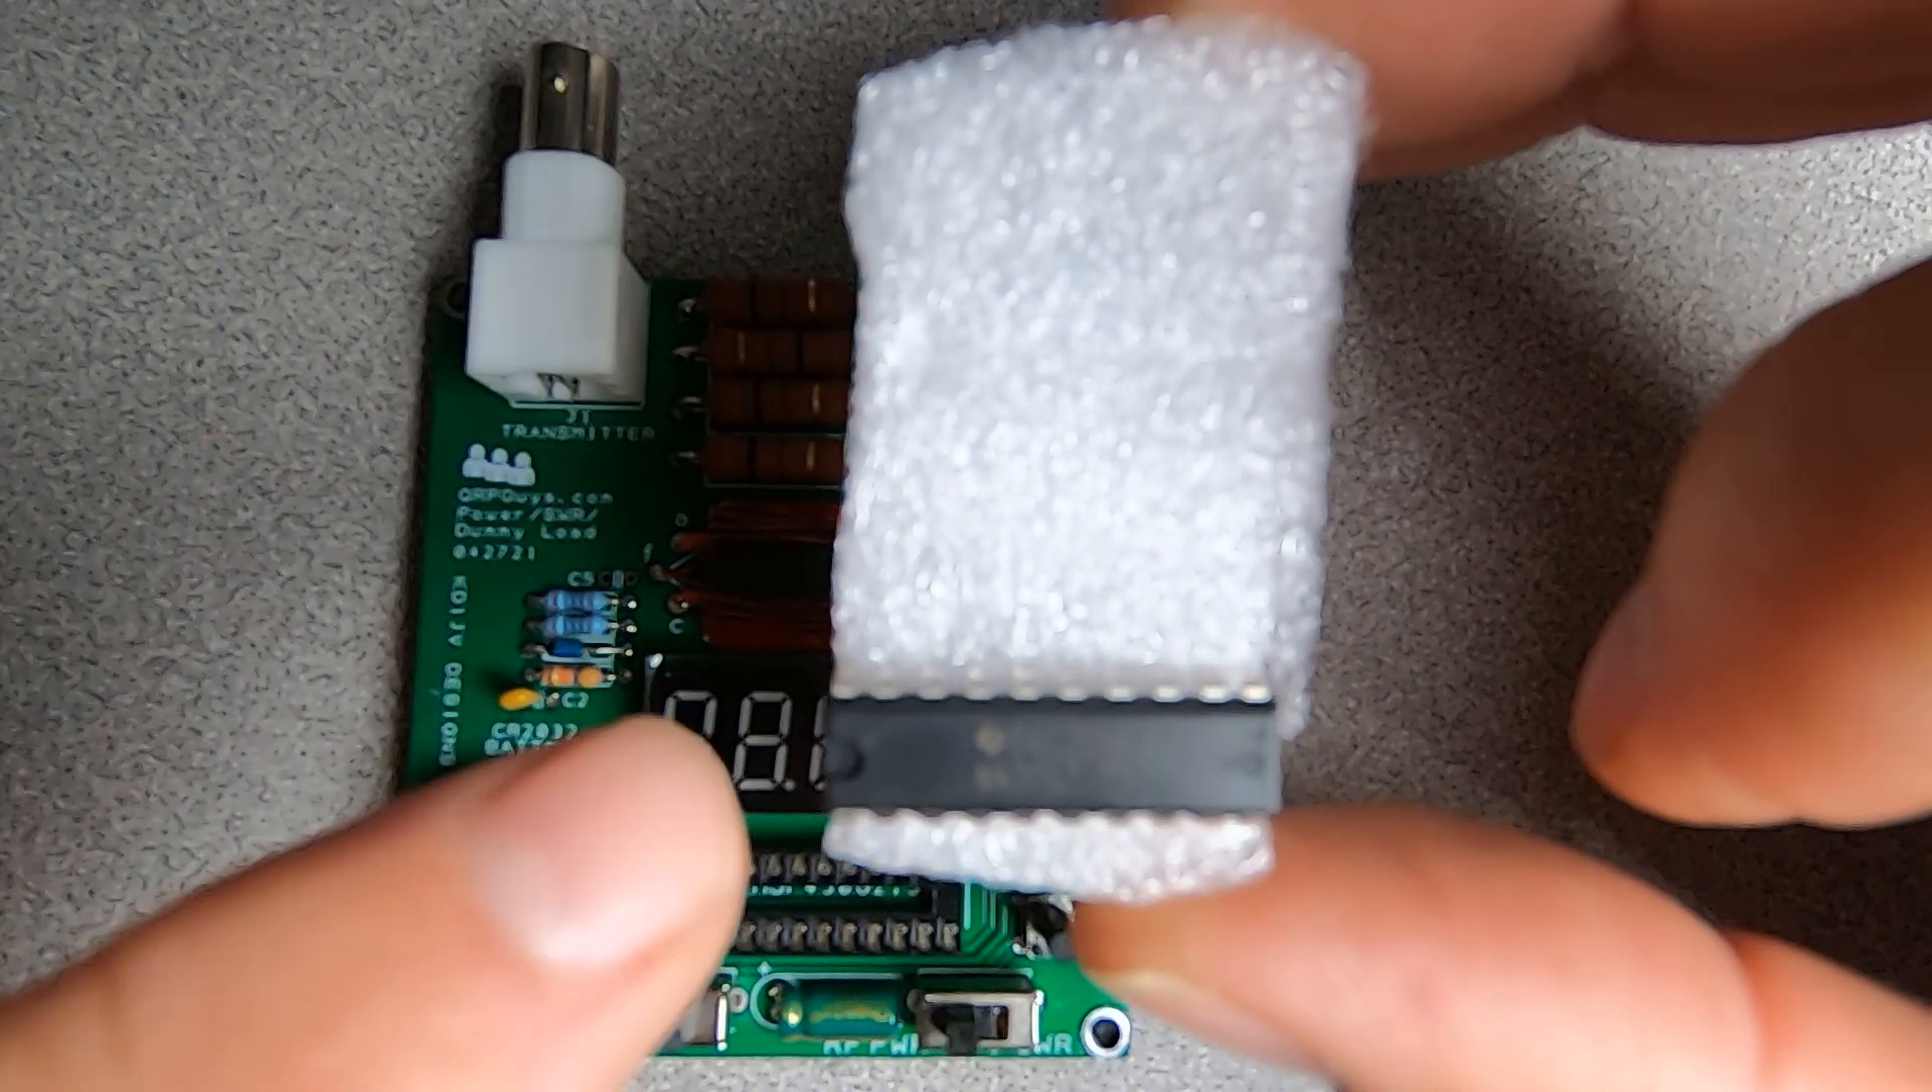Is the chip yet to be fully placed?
Yes.